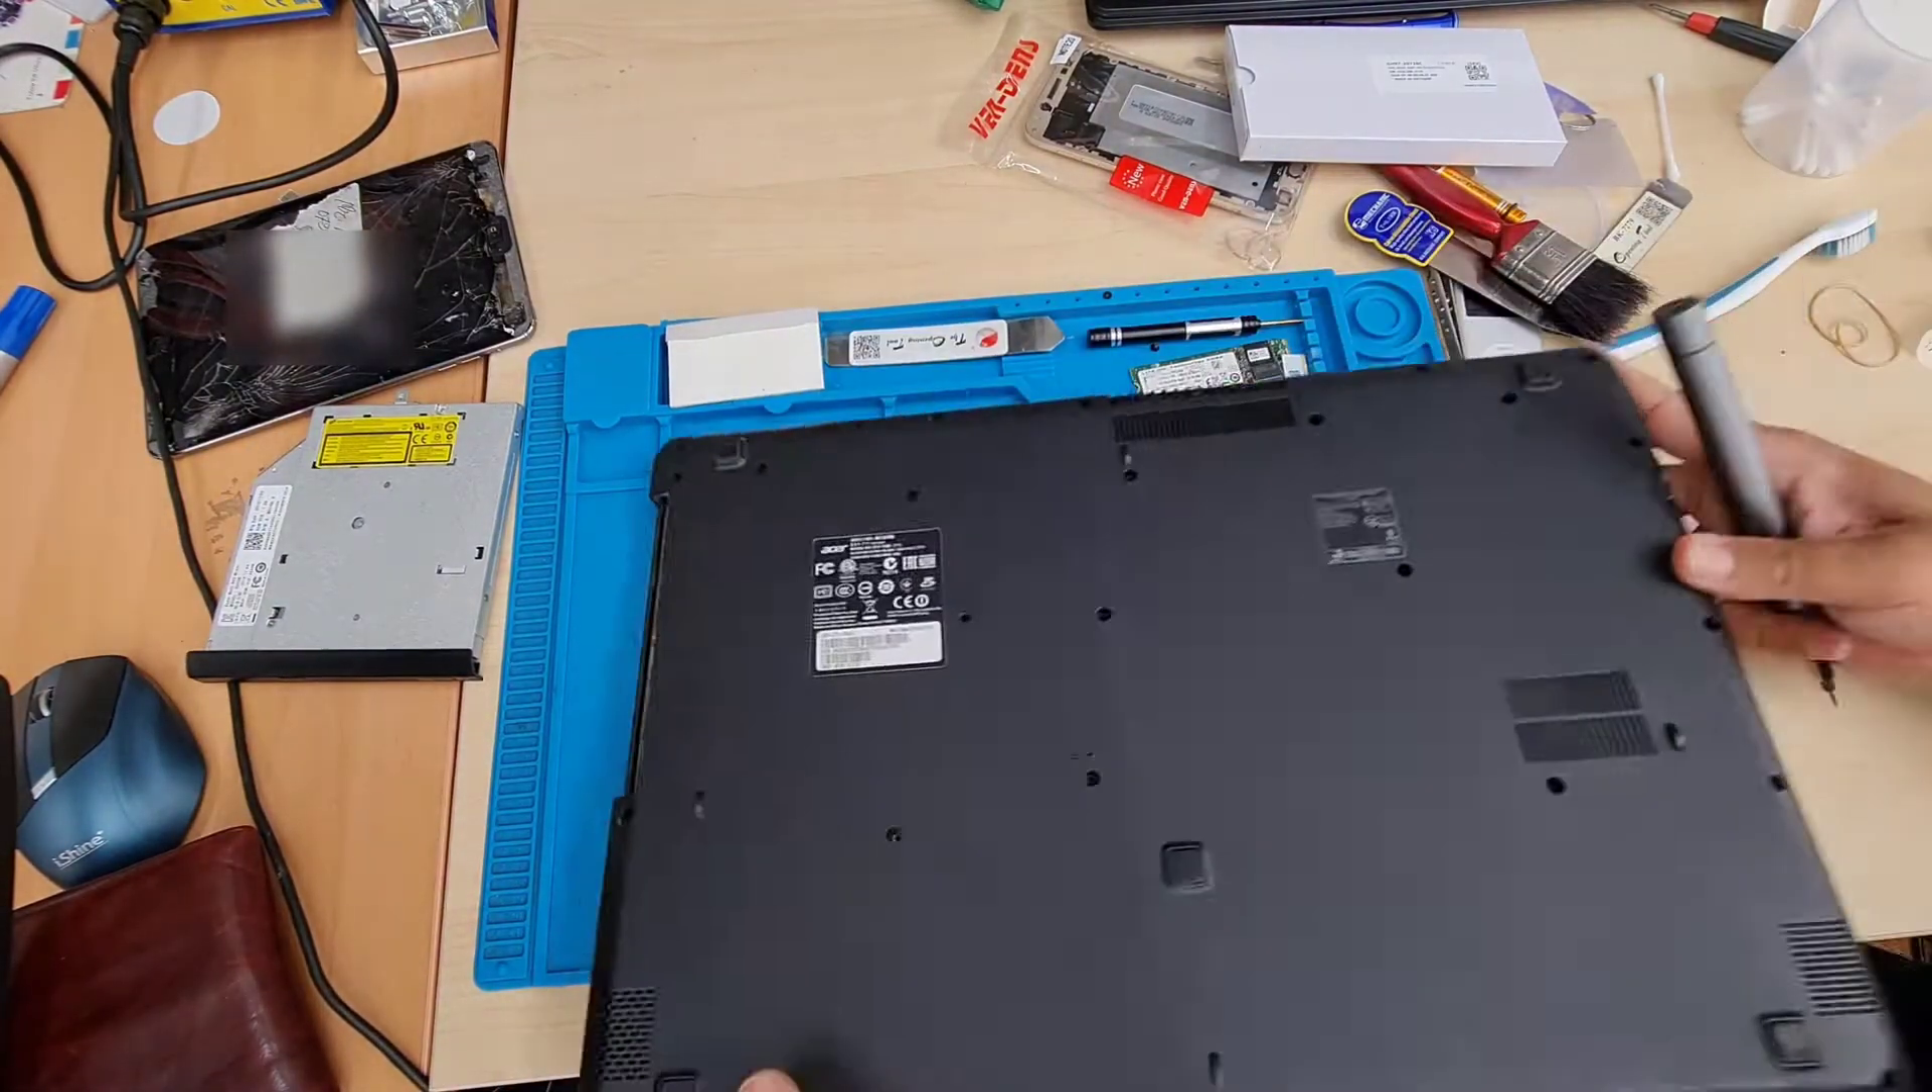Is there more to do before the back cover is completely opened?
Yes.